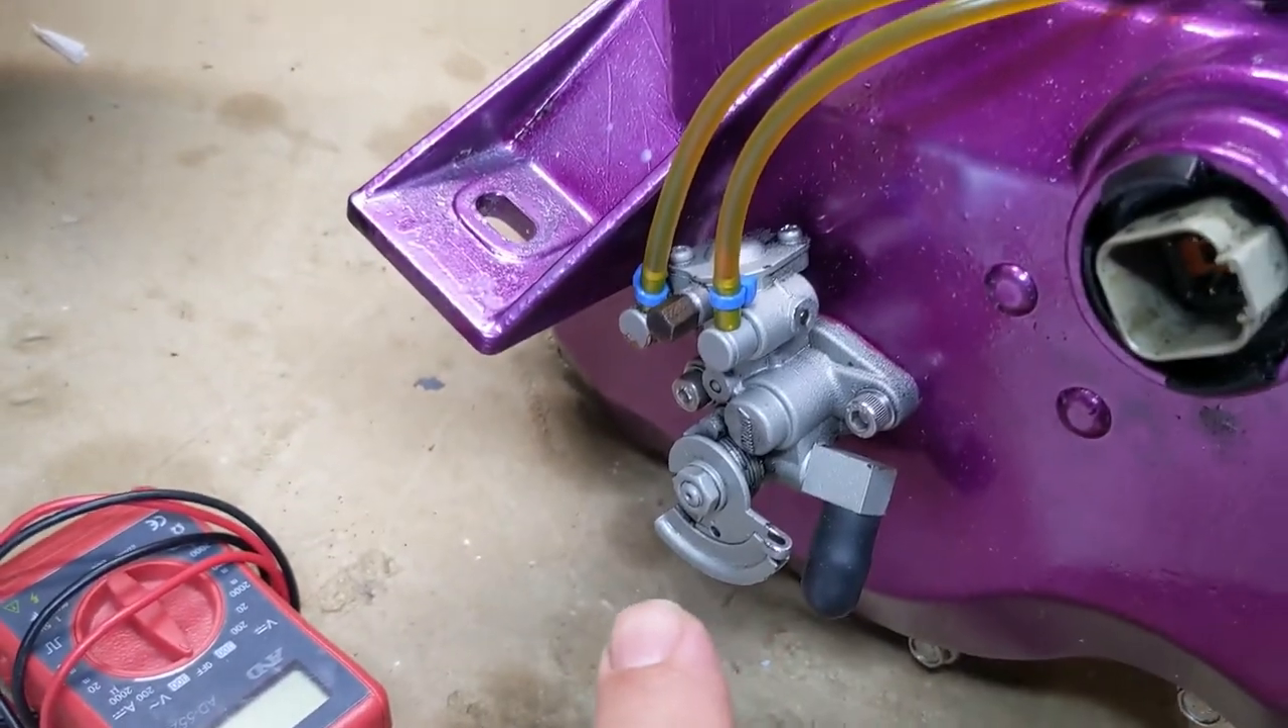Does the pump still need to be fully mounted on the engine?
No.